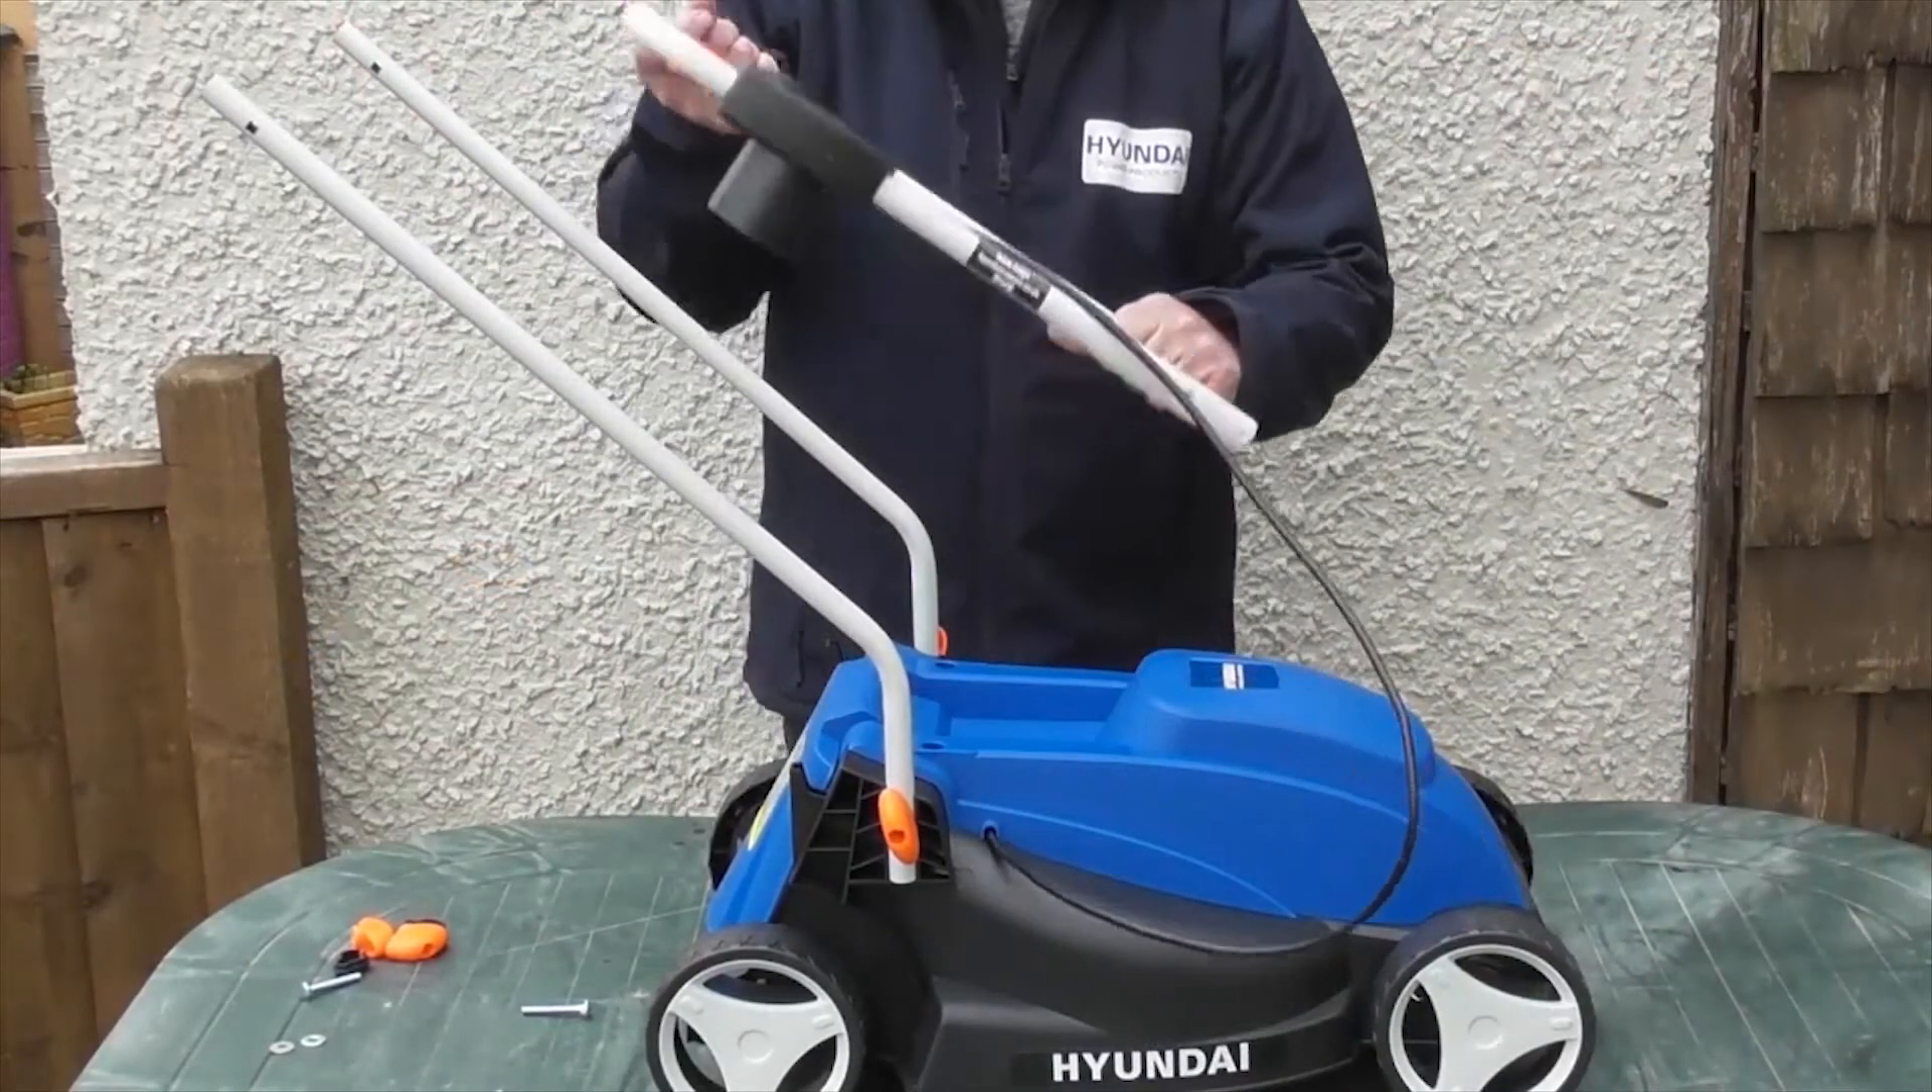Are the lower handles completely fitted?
Yes.